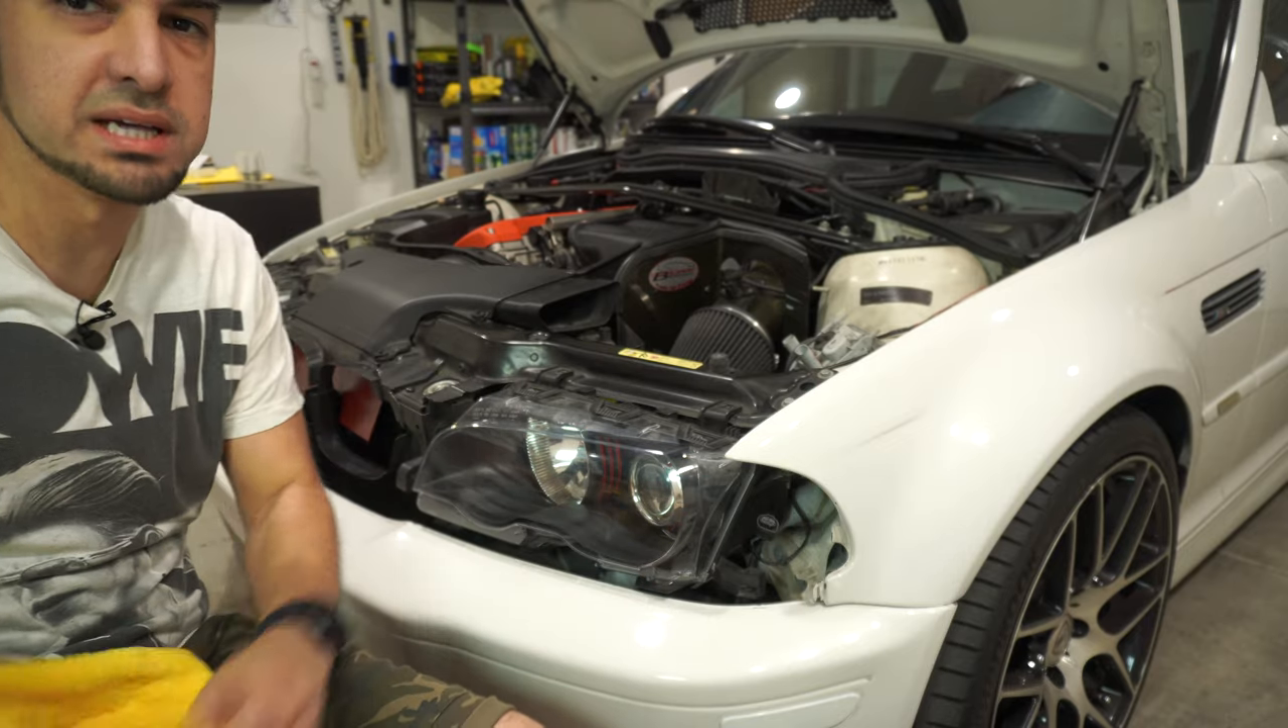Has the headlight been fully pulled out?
No.